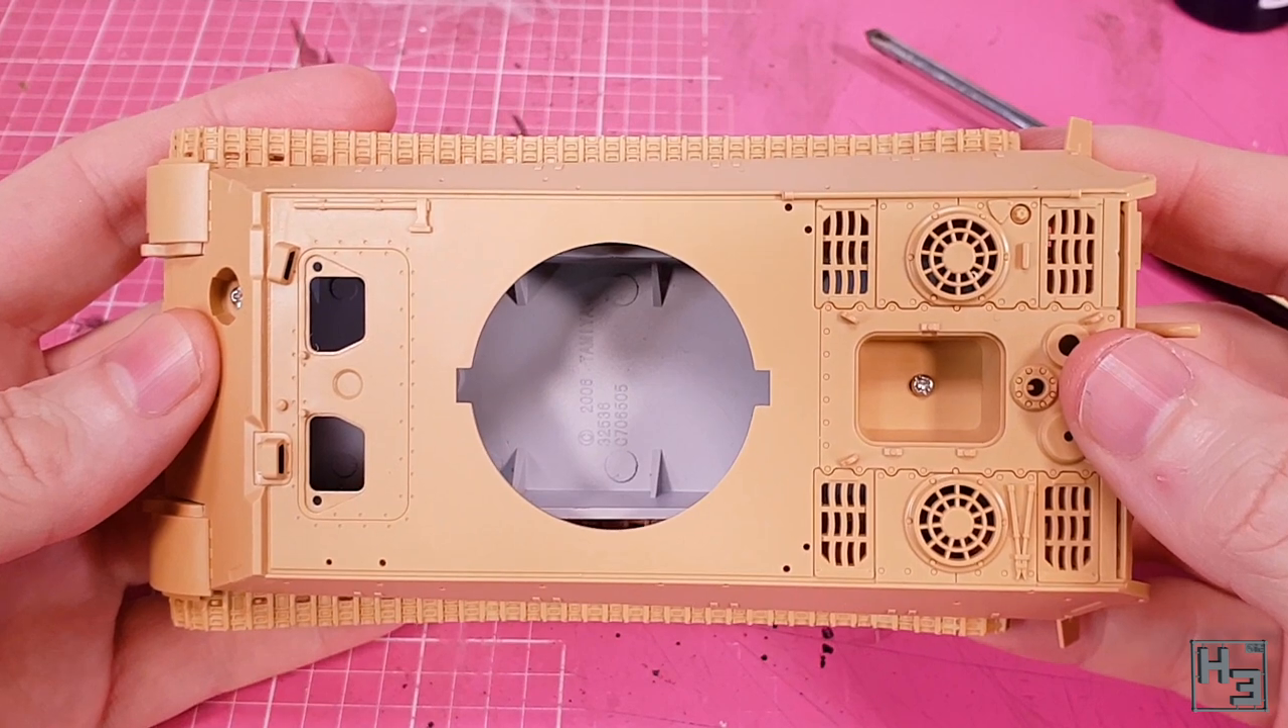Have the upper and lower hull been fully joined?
Yes.